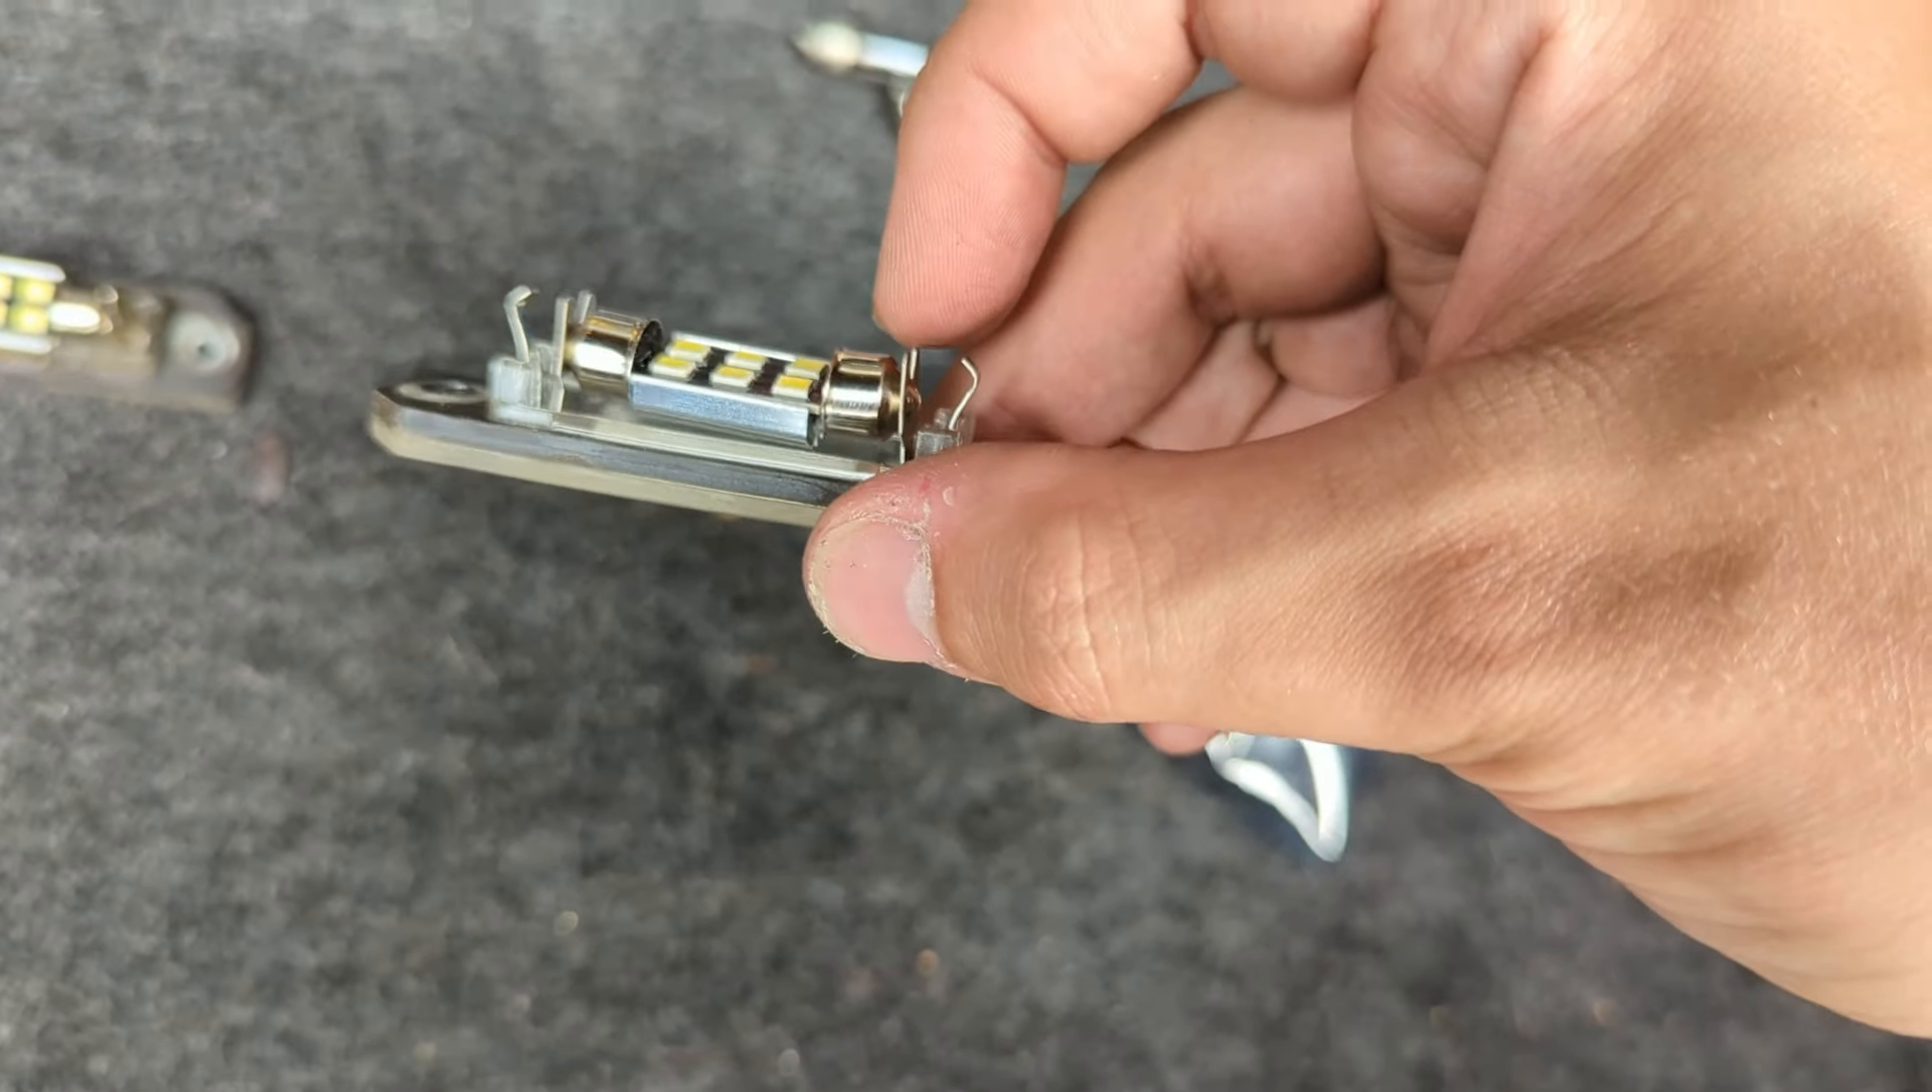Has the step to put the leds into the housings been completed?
Yes.